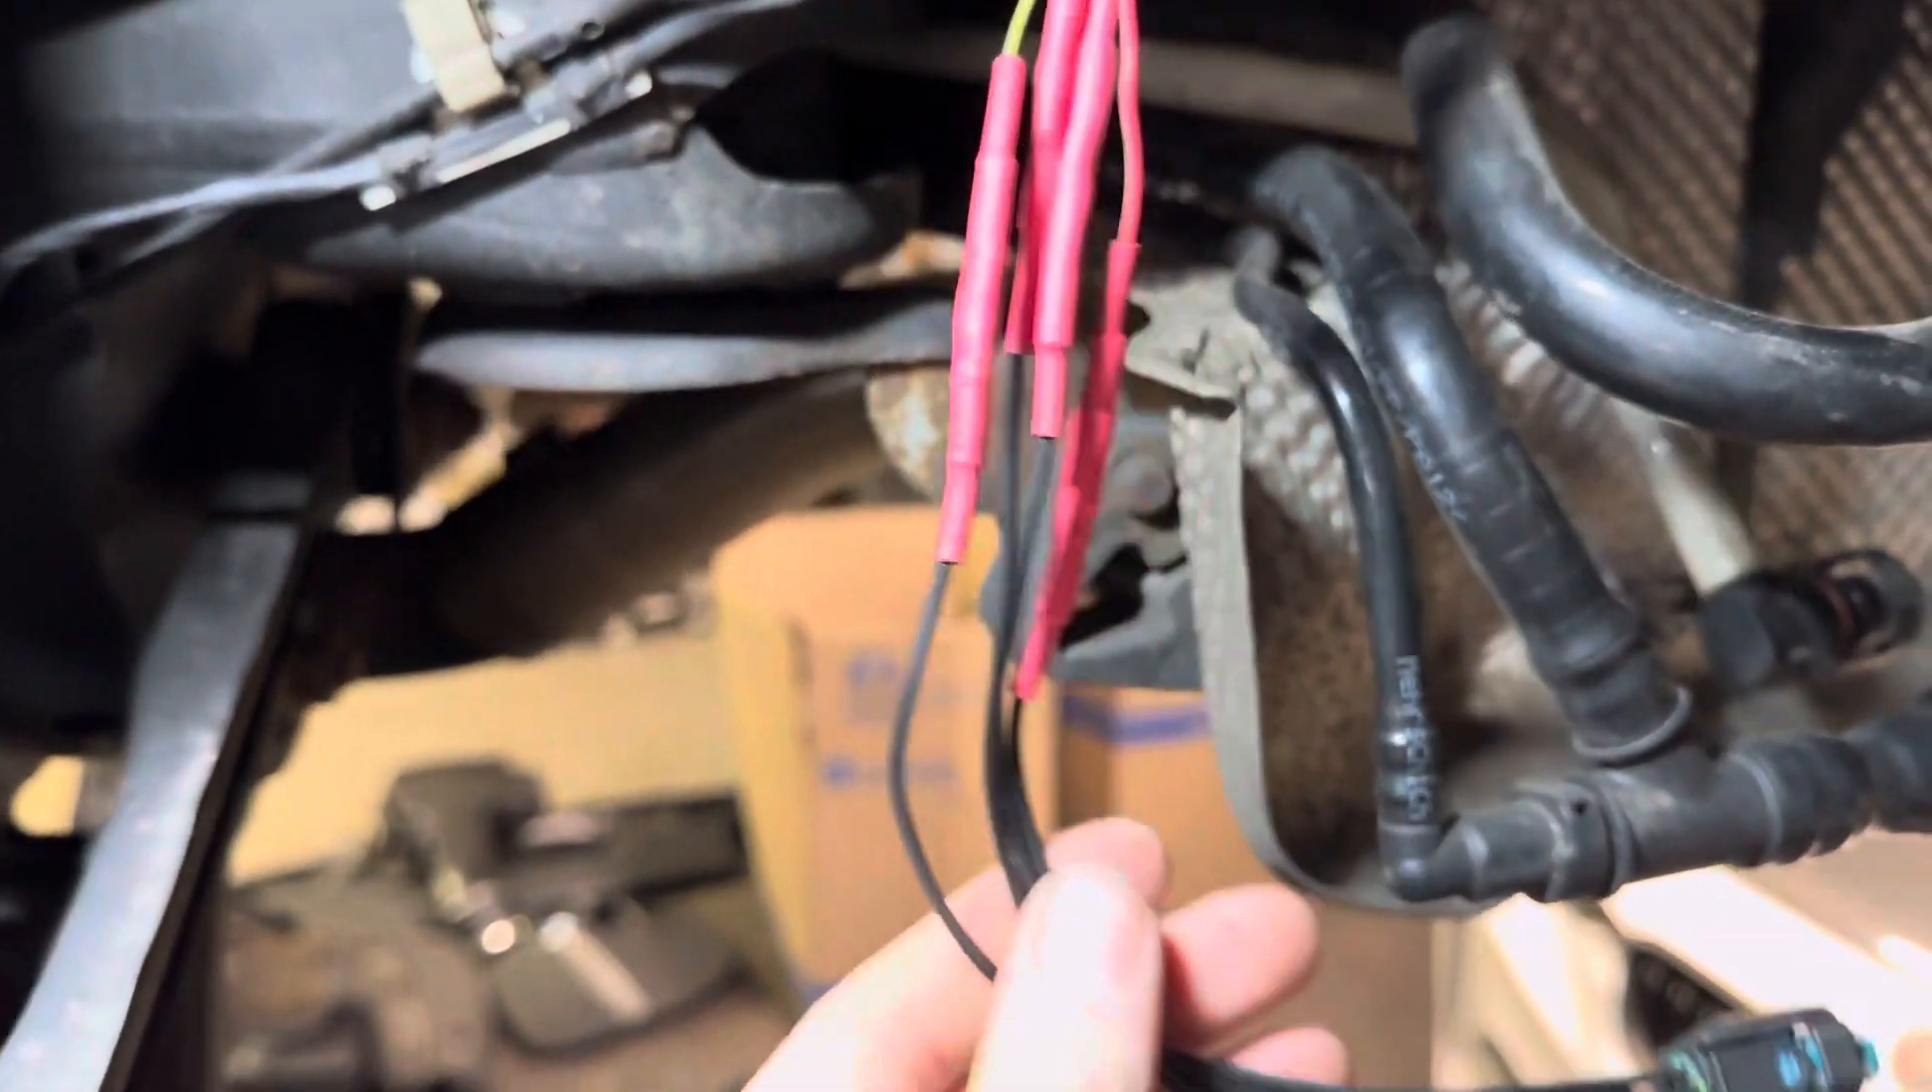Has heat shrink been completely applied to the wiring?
Yes.